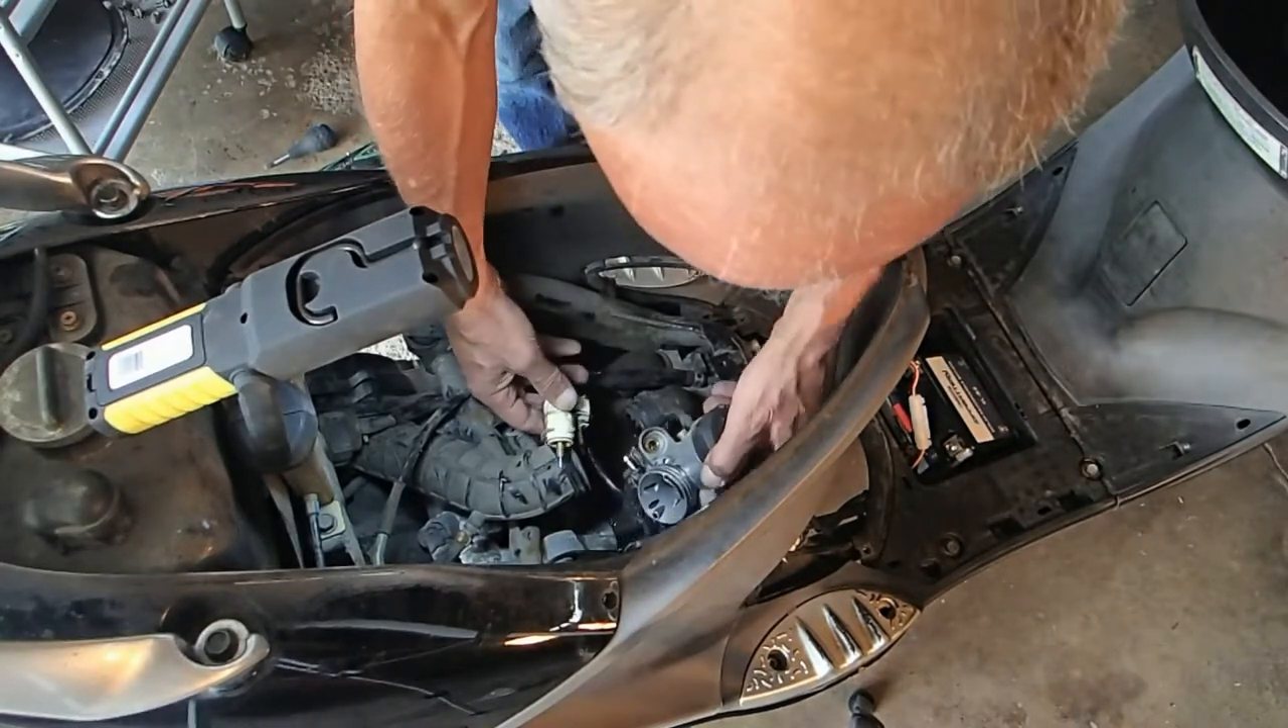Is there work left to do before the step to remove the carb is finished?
Yes.